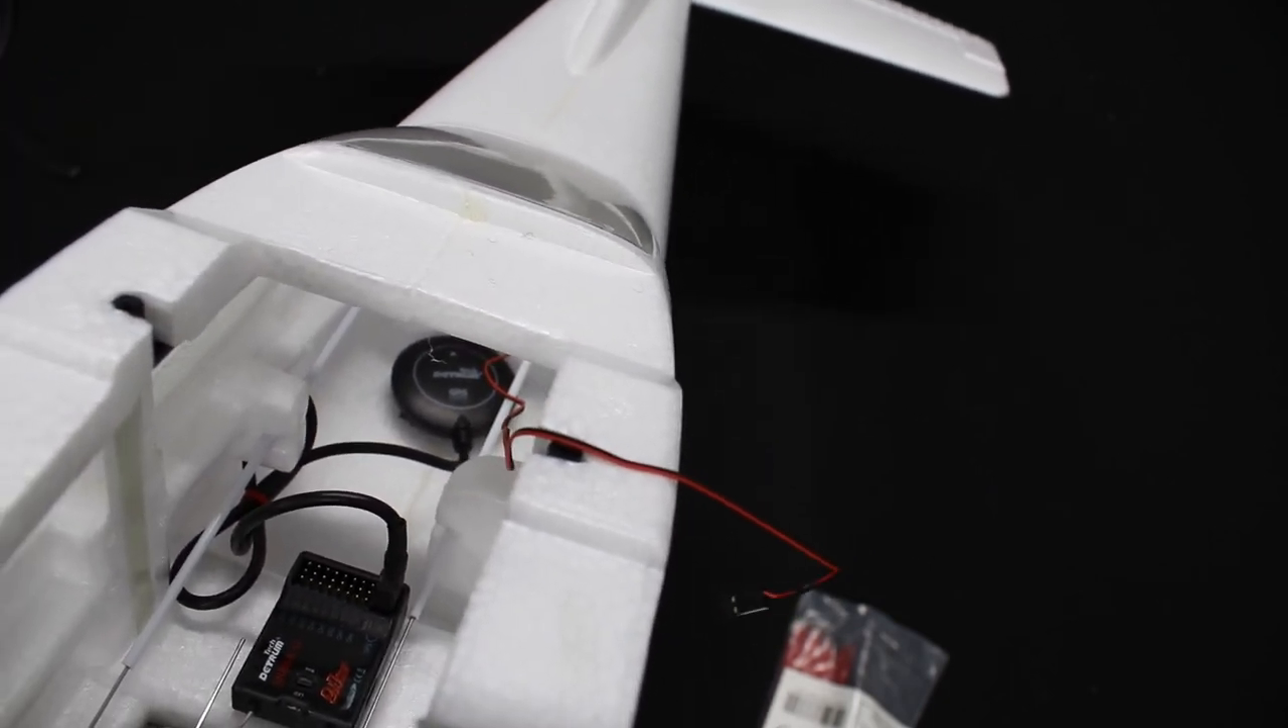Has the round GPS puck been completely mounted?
Yes.